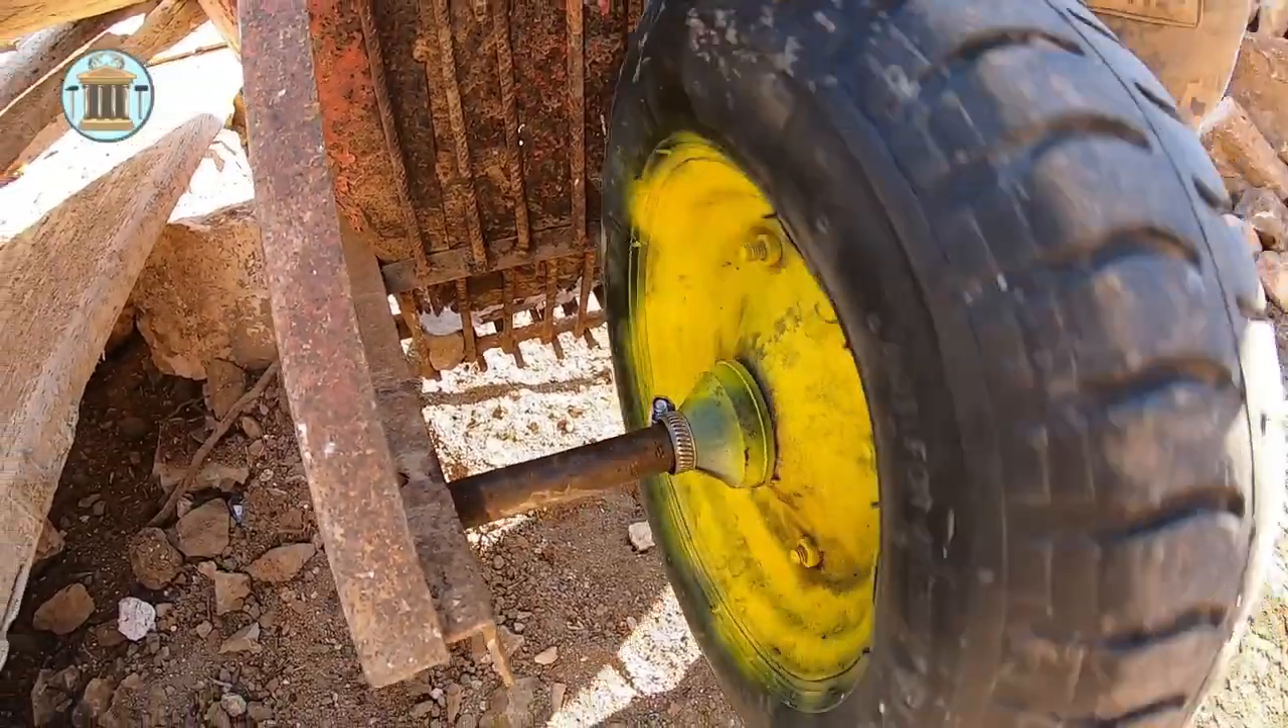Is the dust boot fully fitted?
Yes.